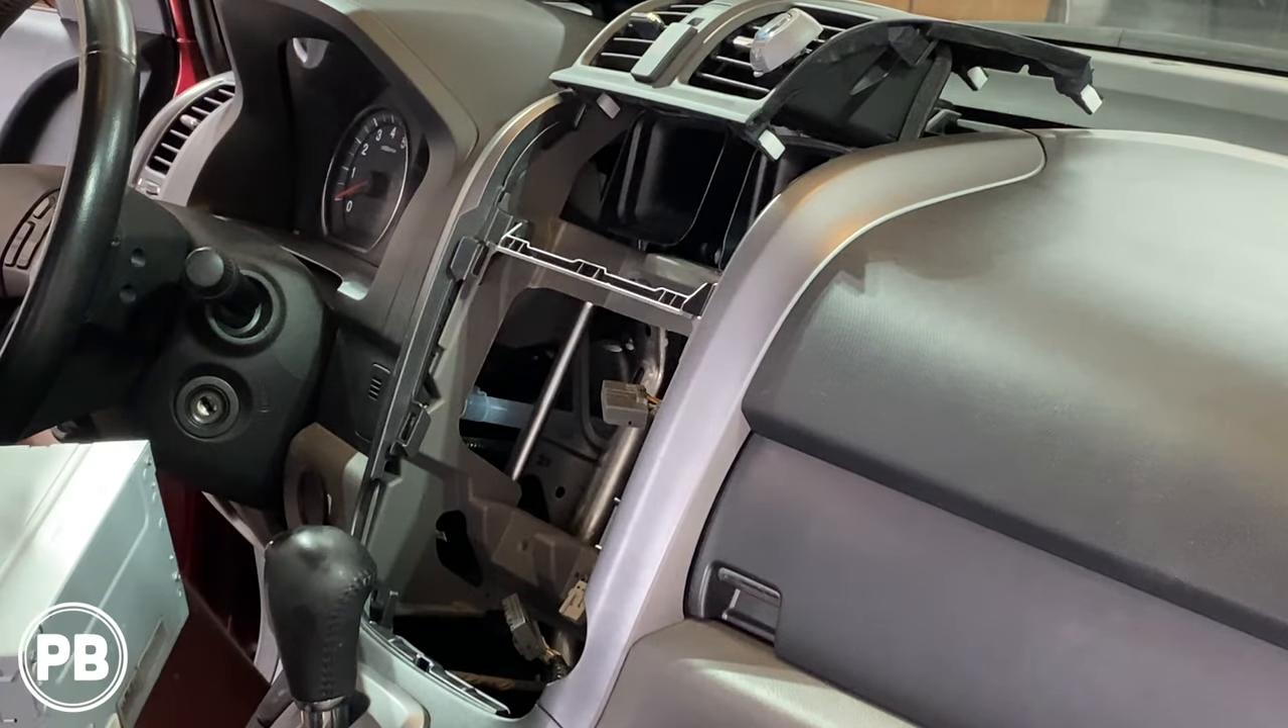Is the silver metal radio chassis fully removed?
Yes.